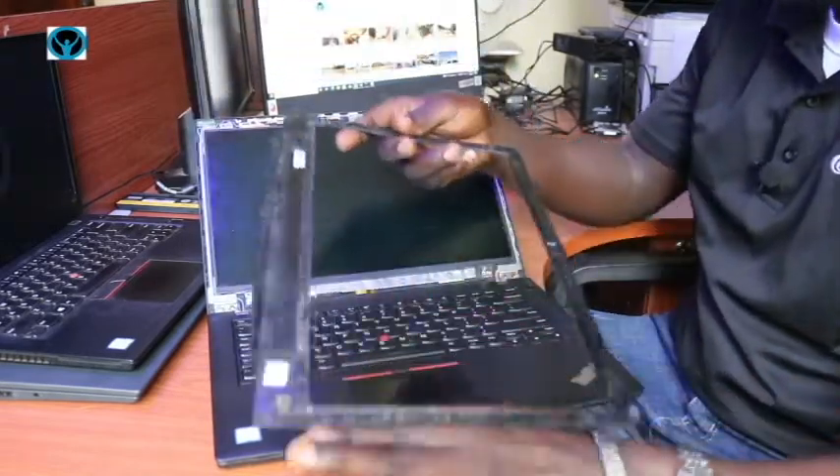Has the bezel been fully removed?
Yes.